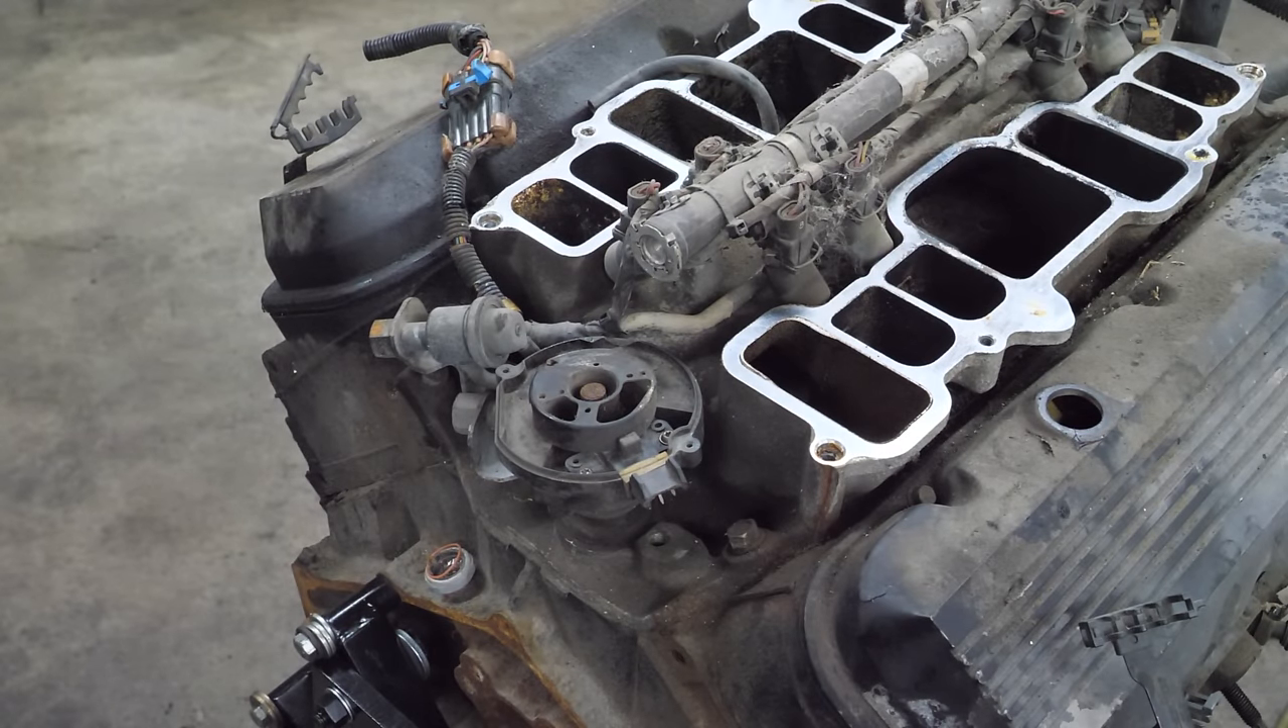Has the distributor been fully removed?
No.